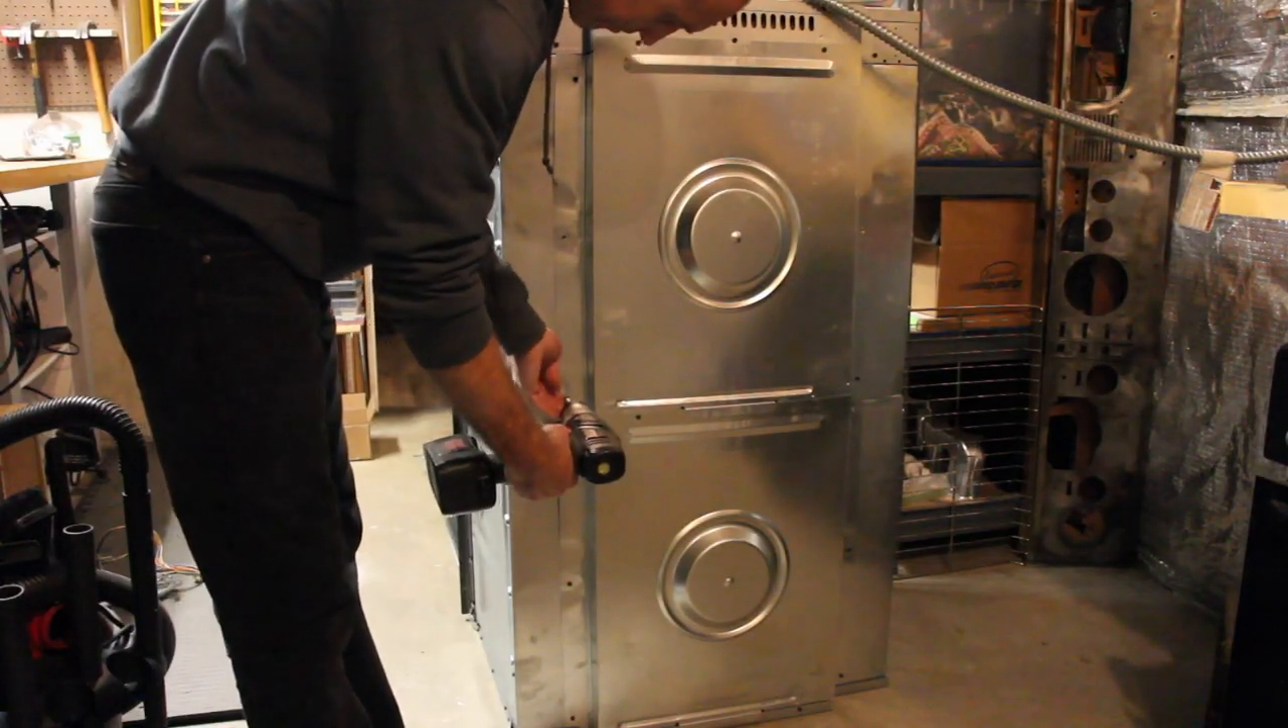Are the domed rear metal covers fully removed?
No.